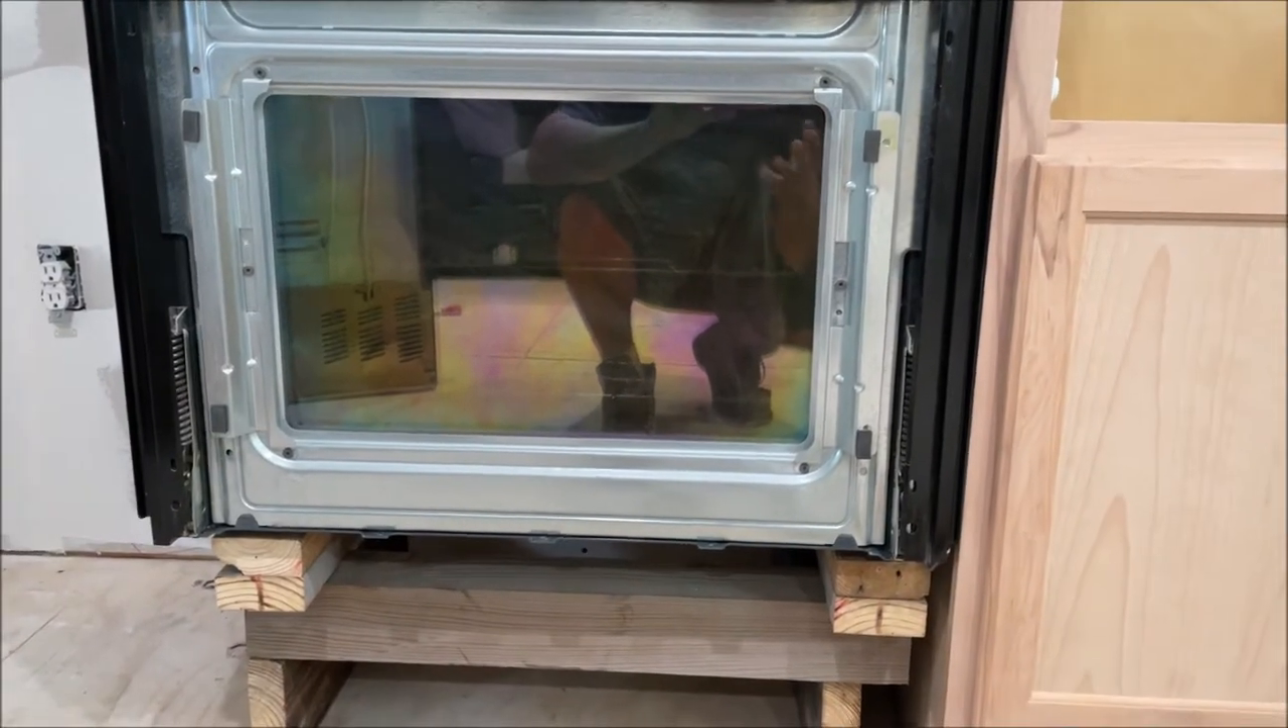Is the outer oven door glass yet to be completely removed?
No.